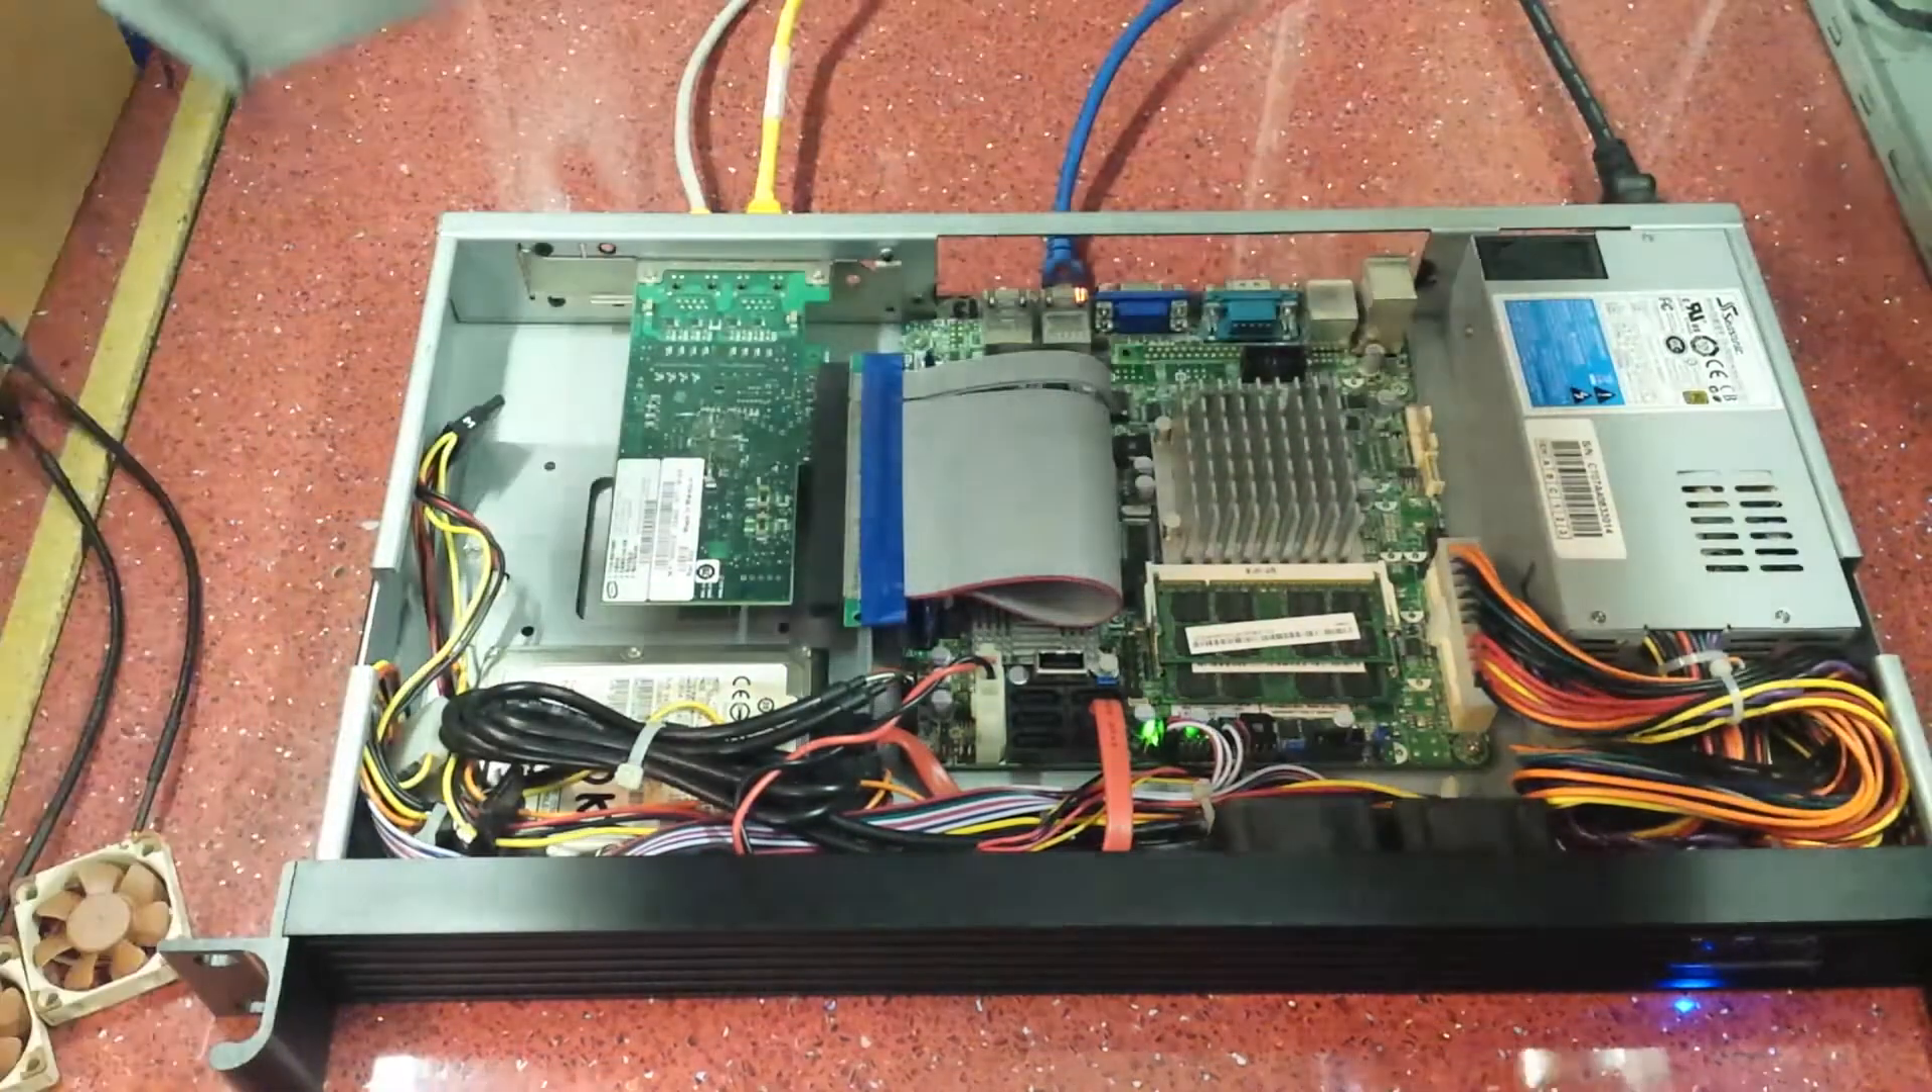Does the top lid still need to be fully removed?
No.